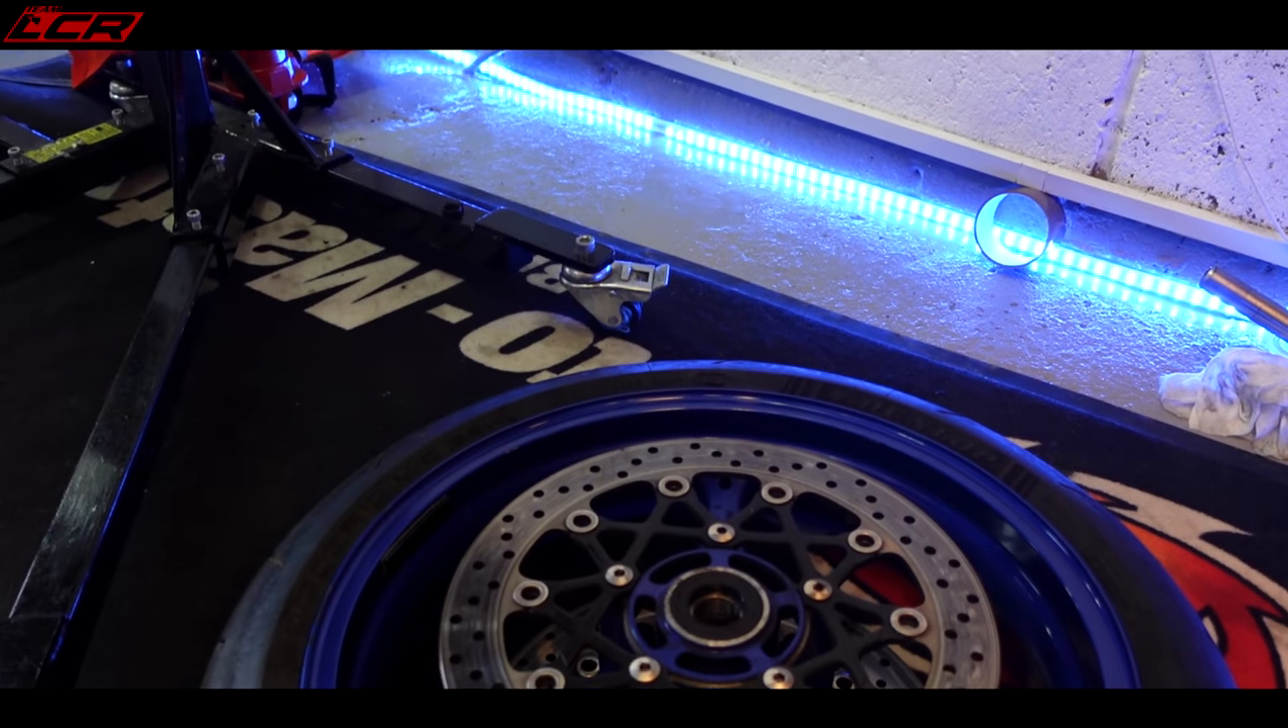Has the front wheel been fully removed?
Yes.